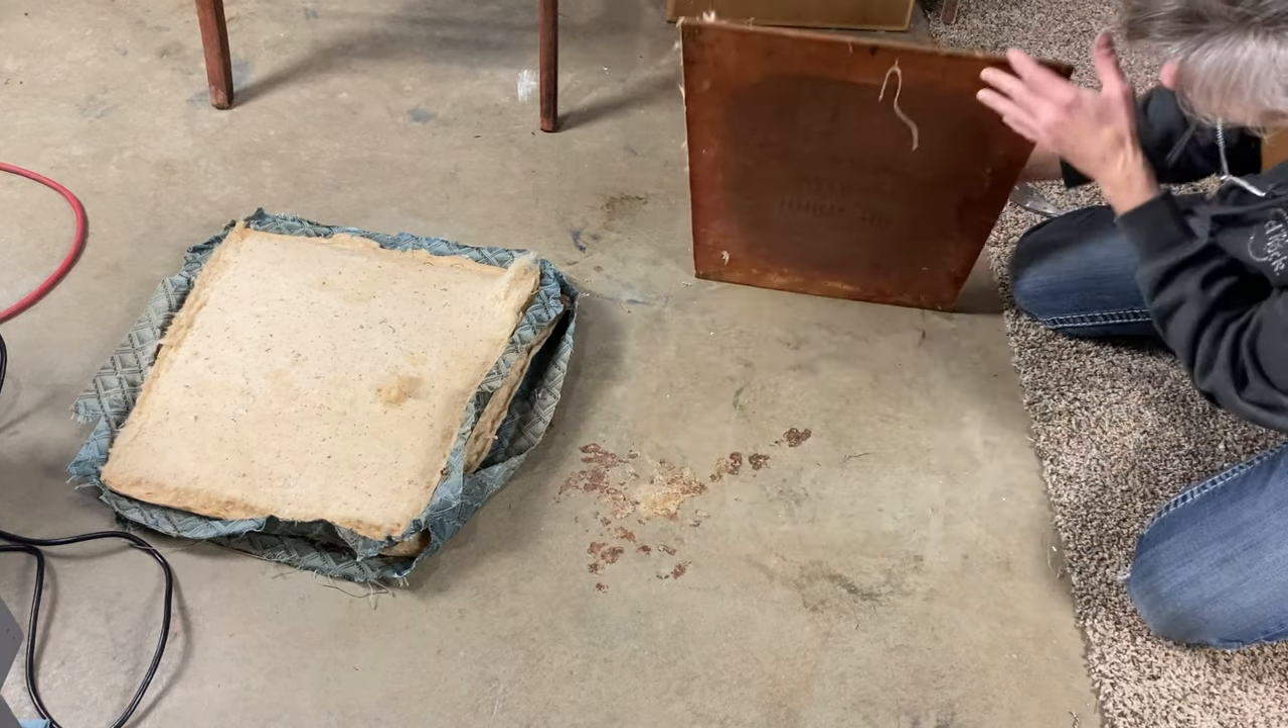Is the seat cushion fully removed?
Yes.